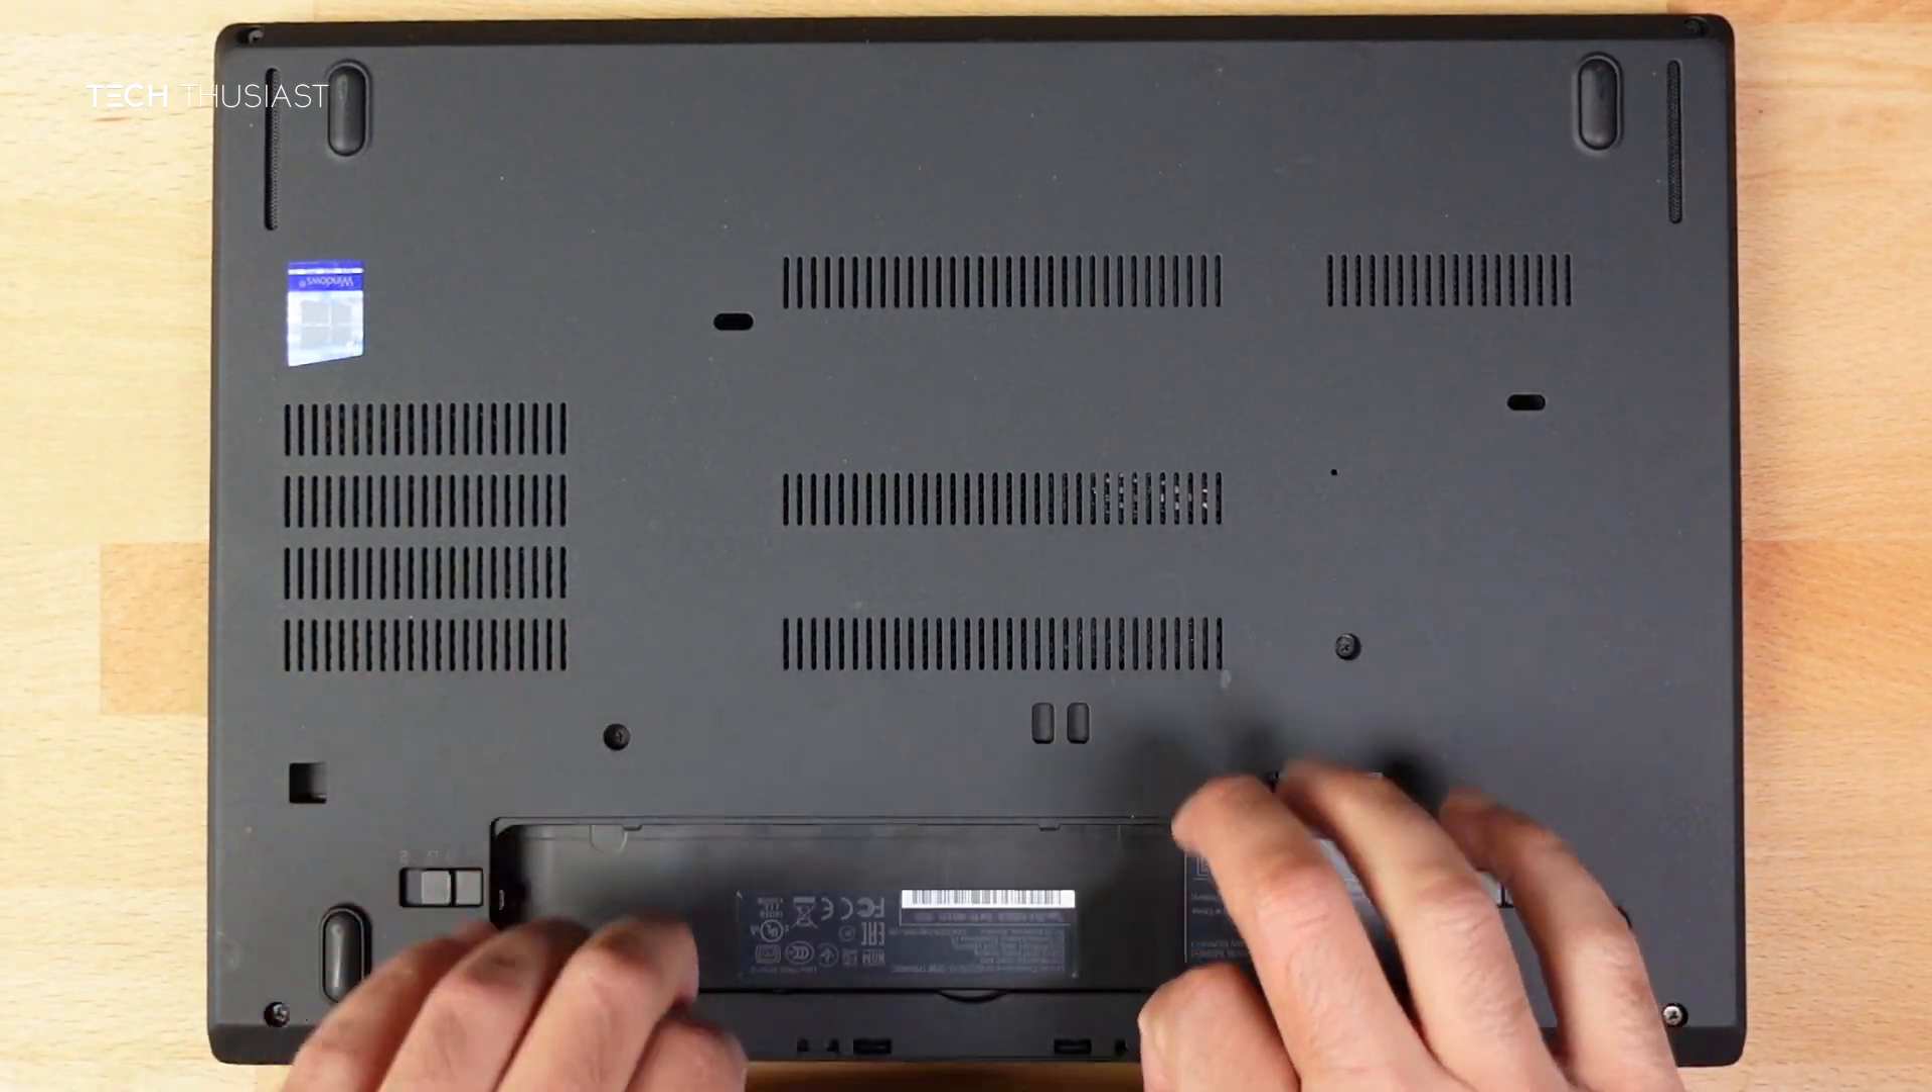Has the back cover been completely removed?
No.